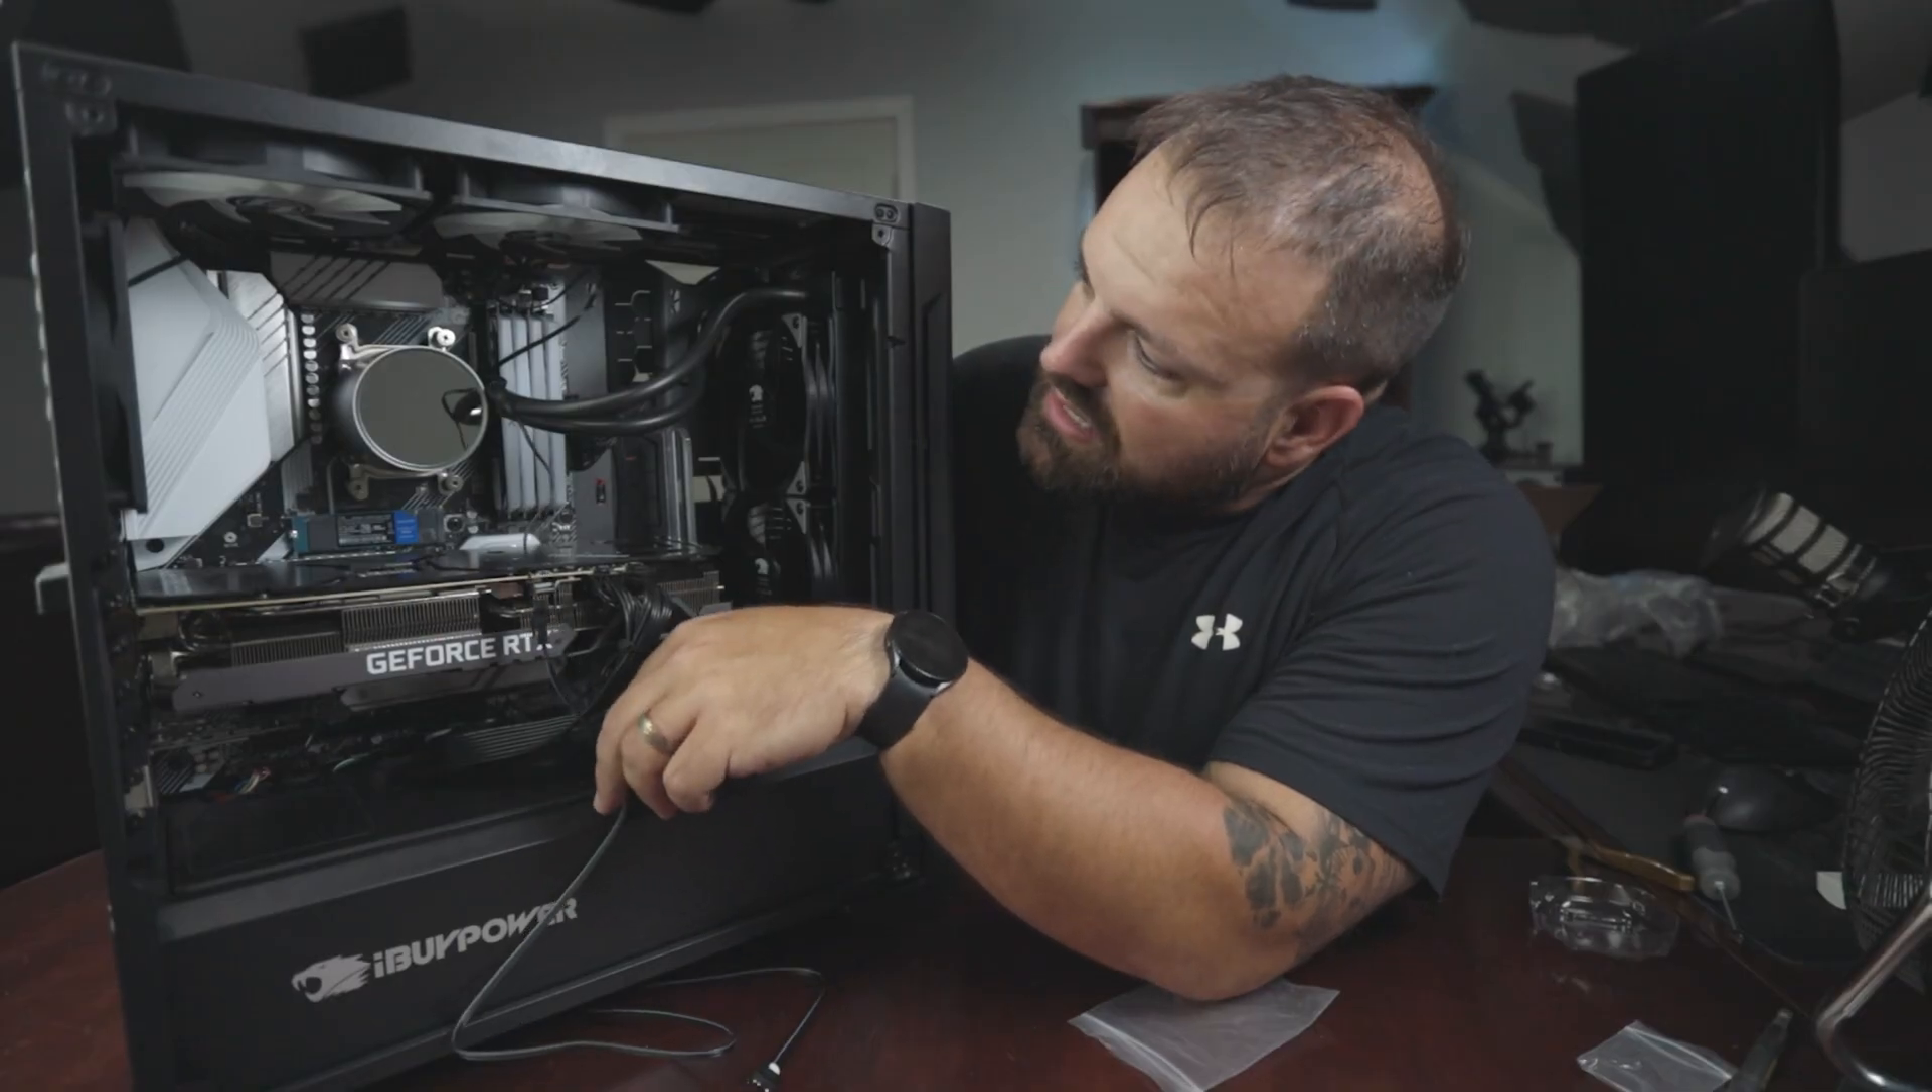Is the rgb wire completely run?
No.